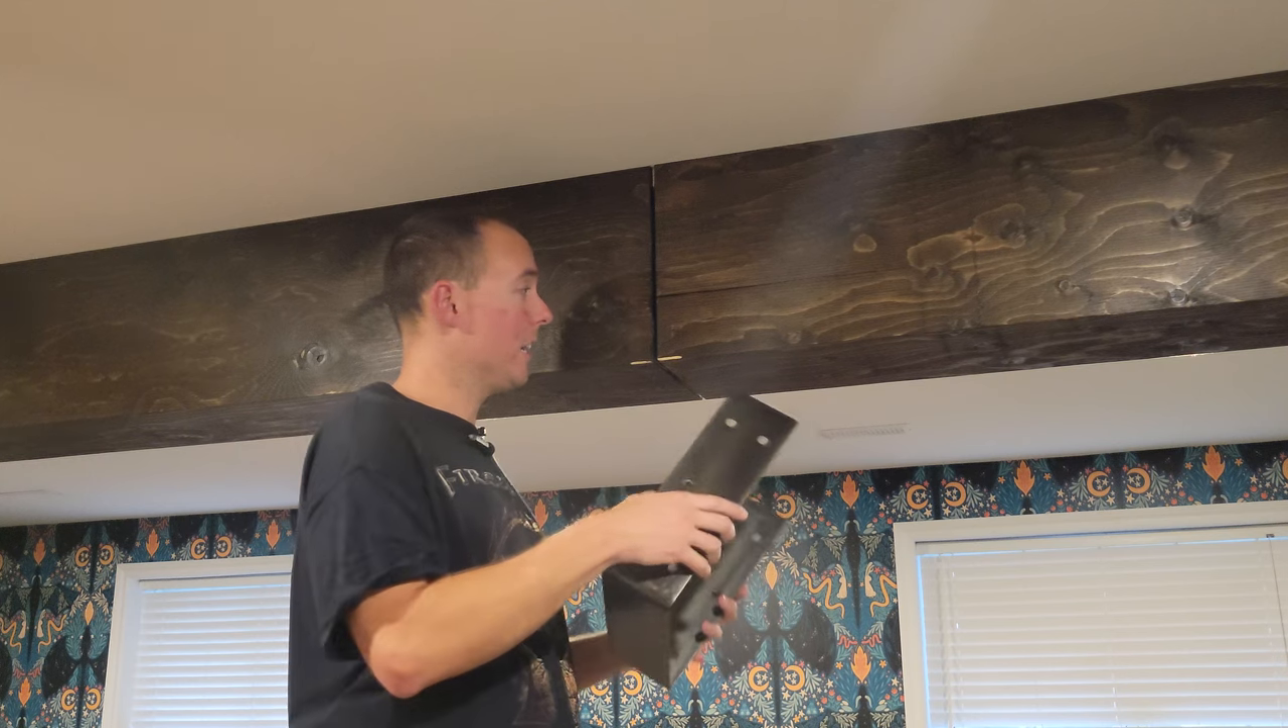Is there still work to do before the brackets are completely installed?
Yes.